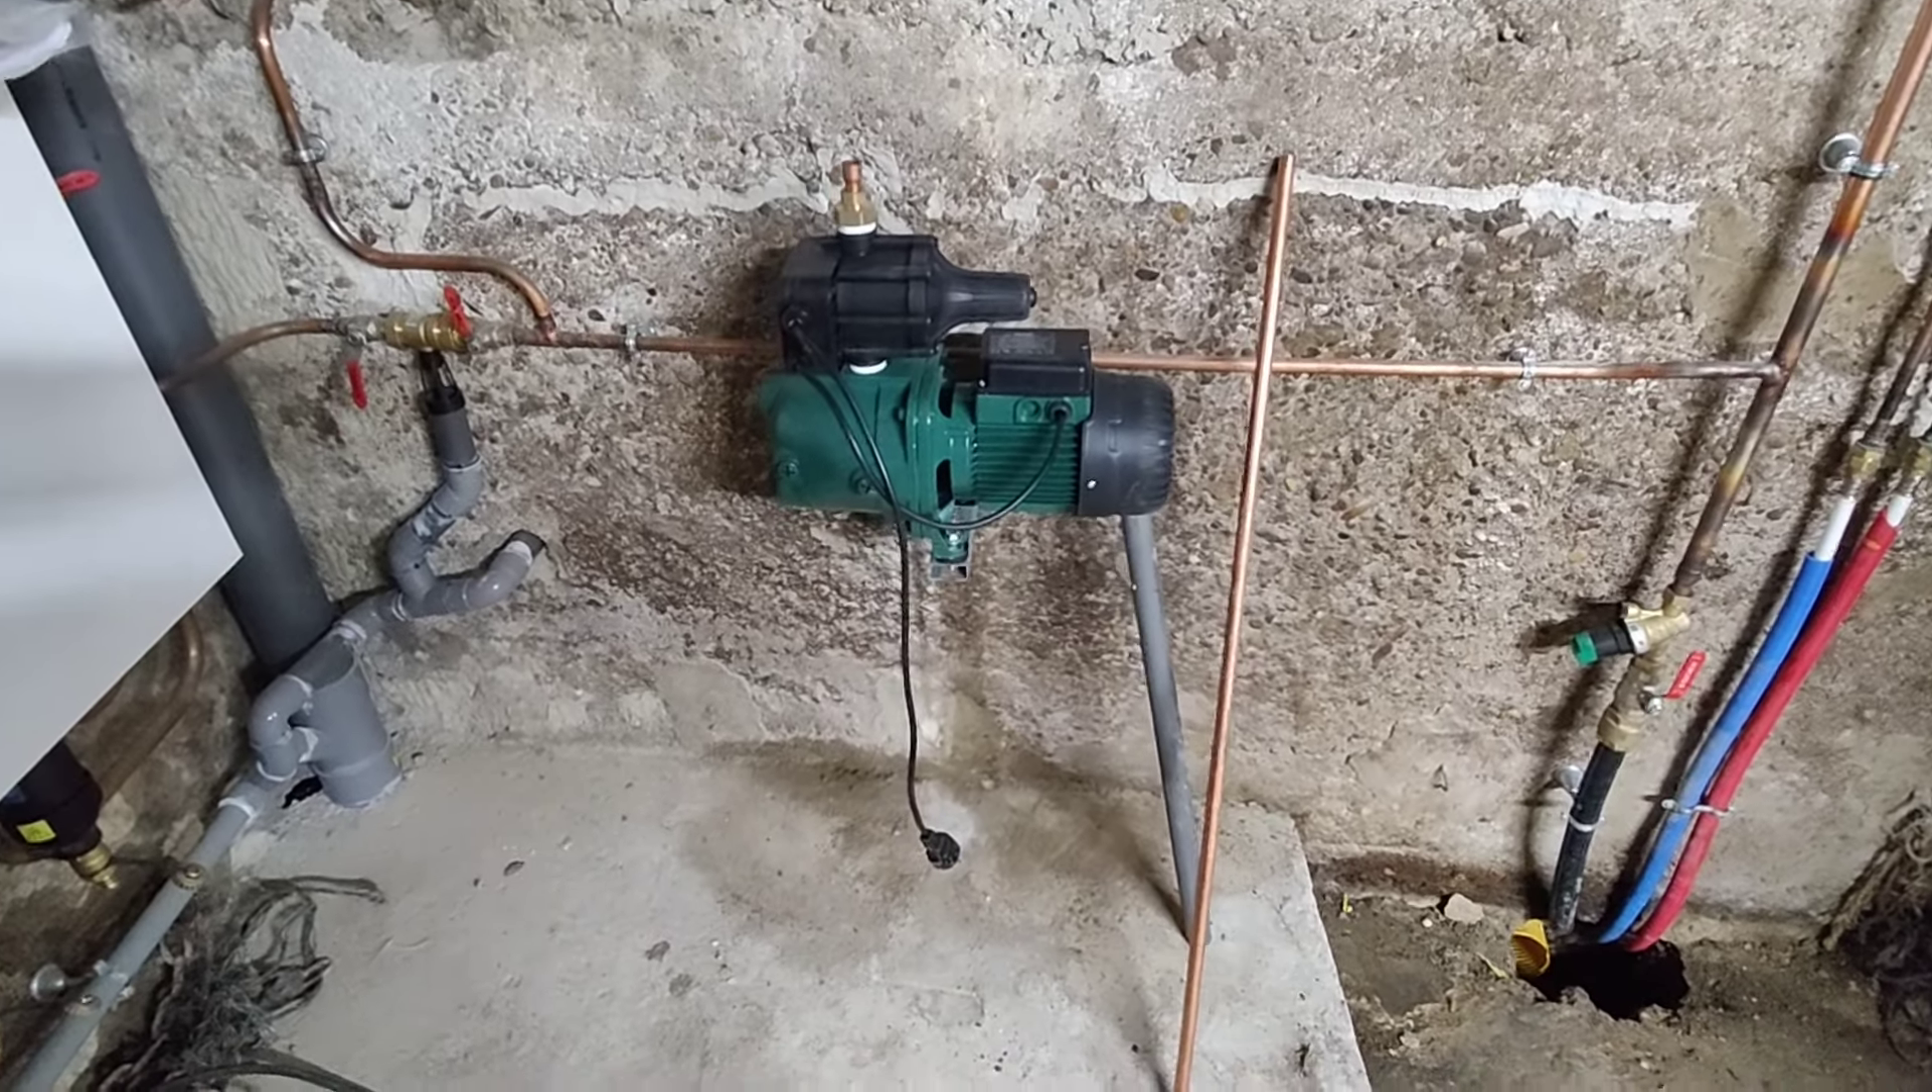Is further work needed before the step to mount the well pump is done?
No.